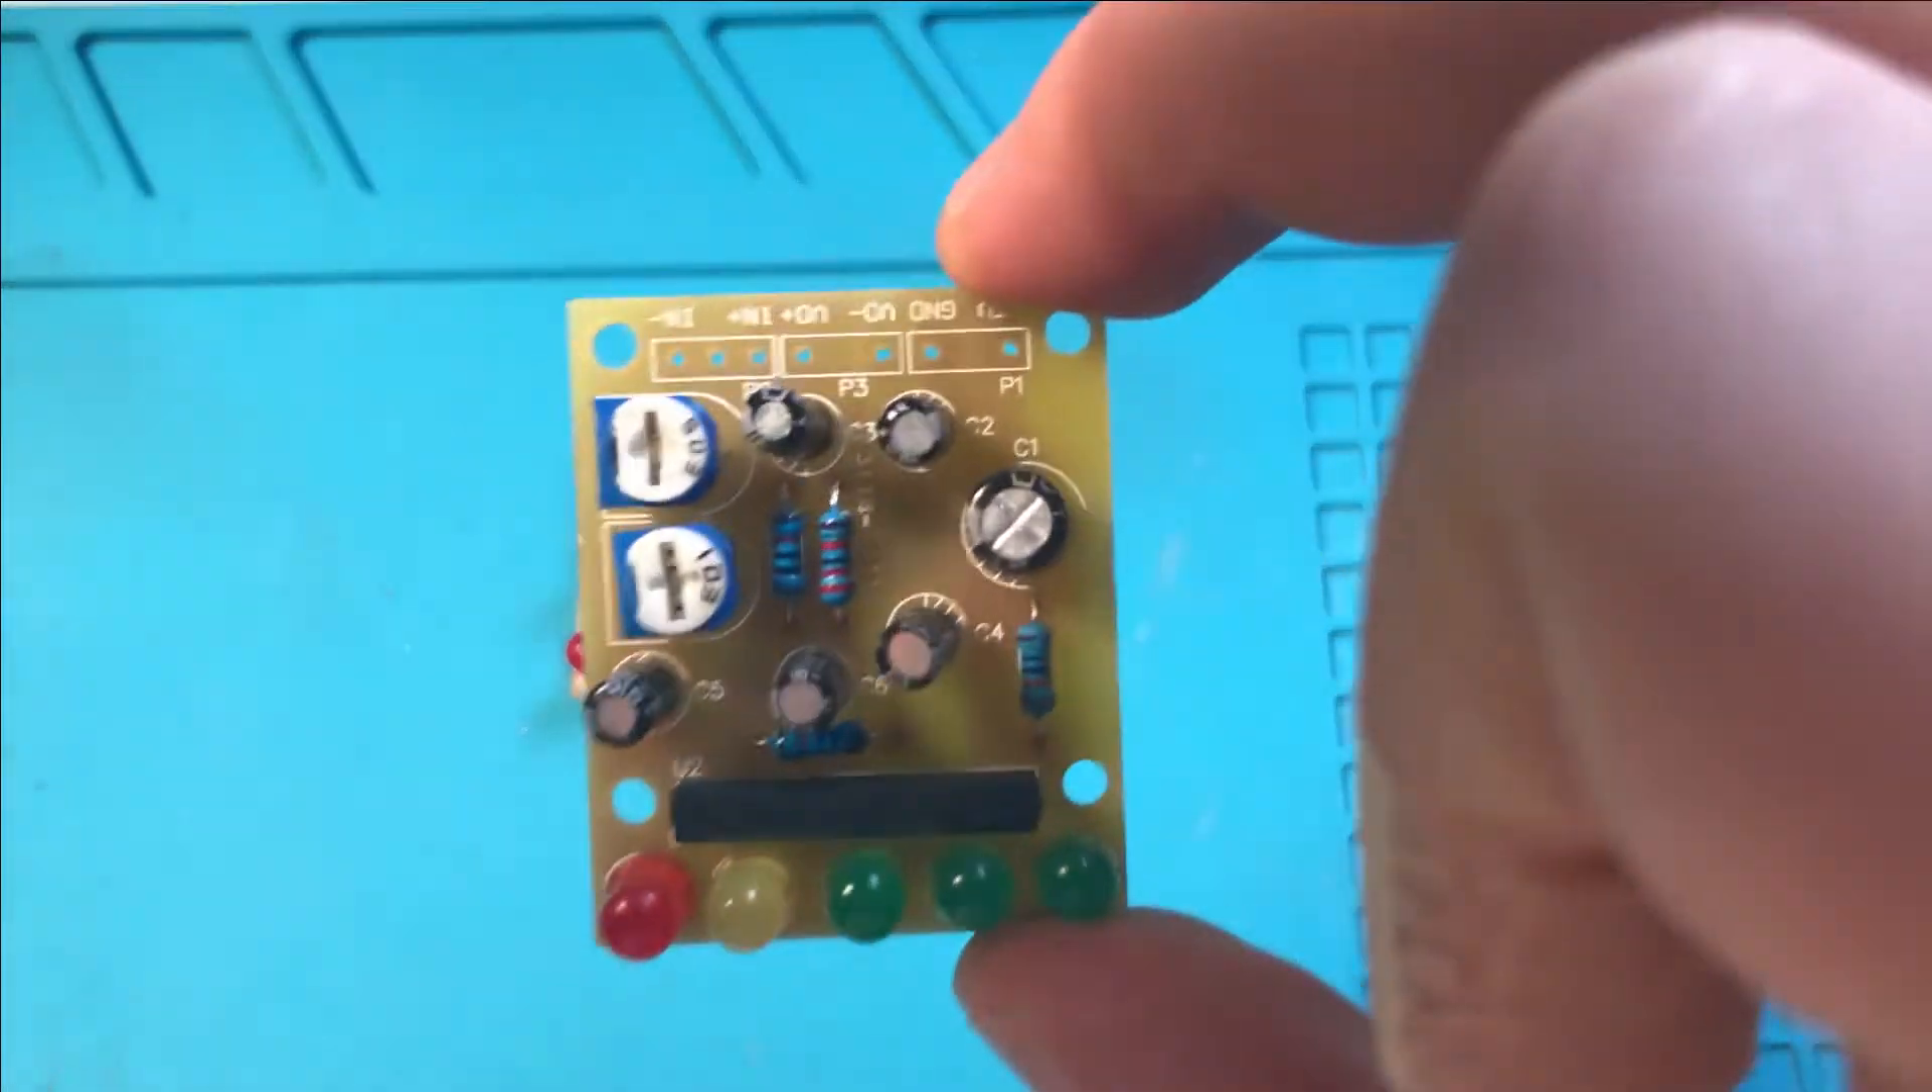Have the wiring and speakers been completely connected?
No.